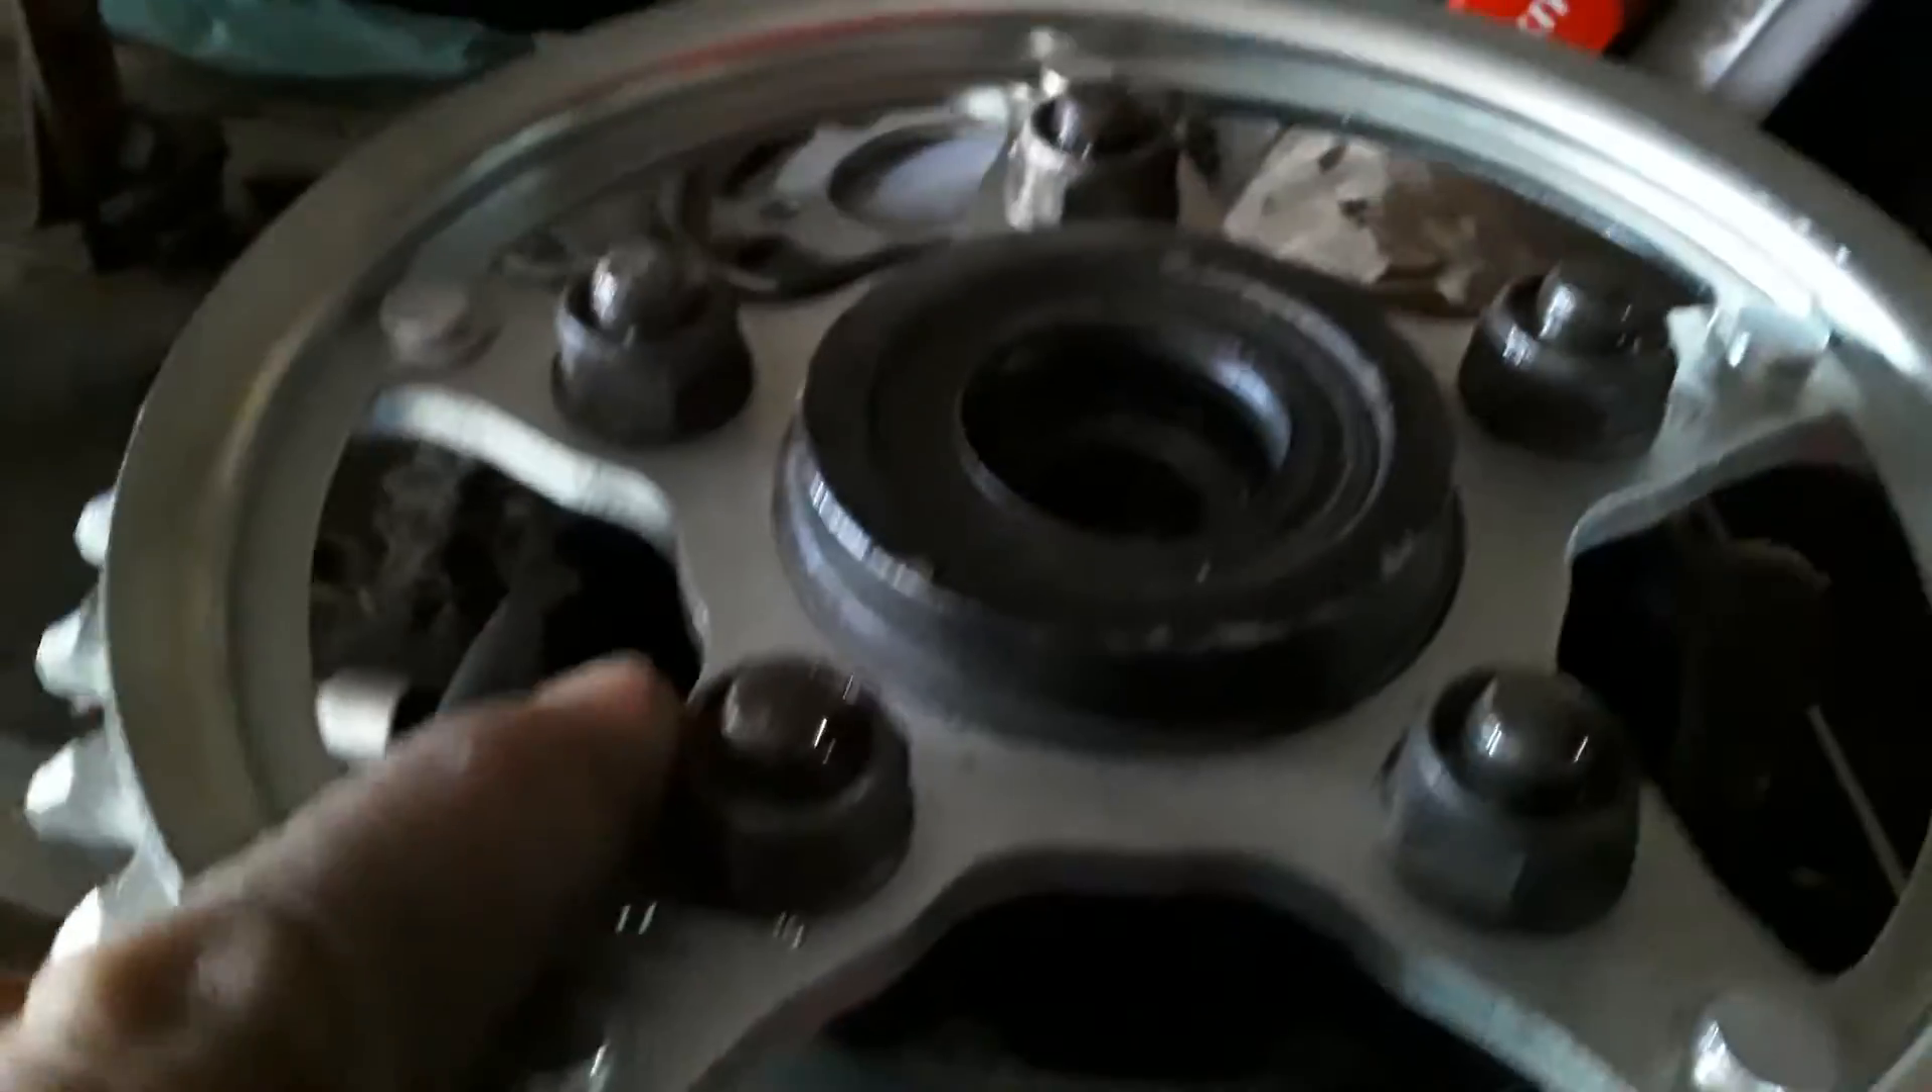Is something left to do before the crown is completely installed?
No.